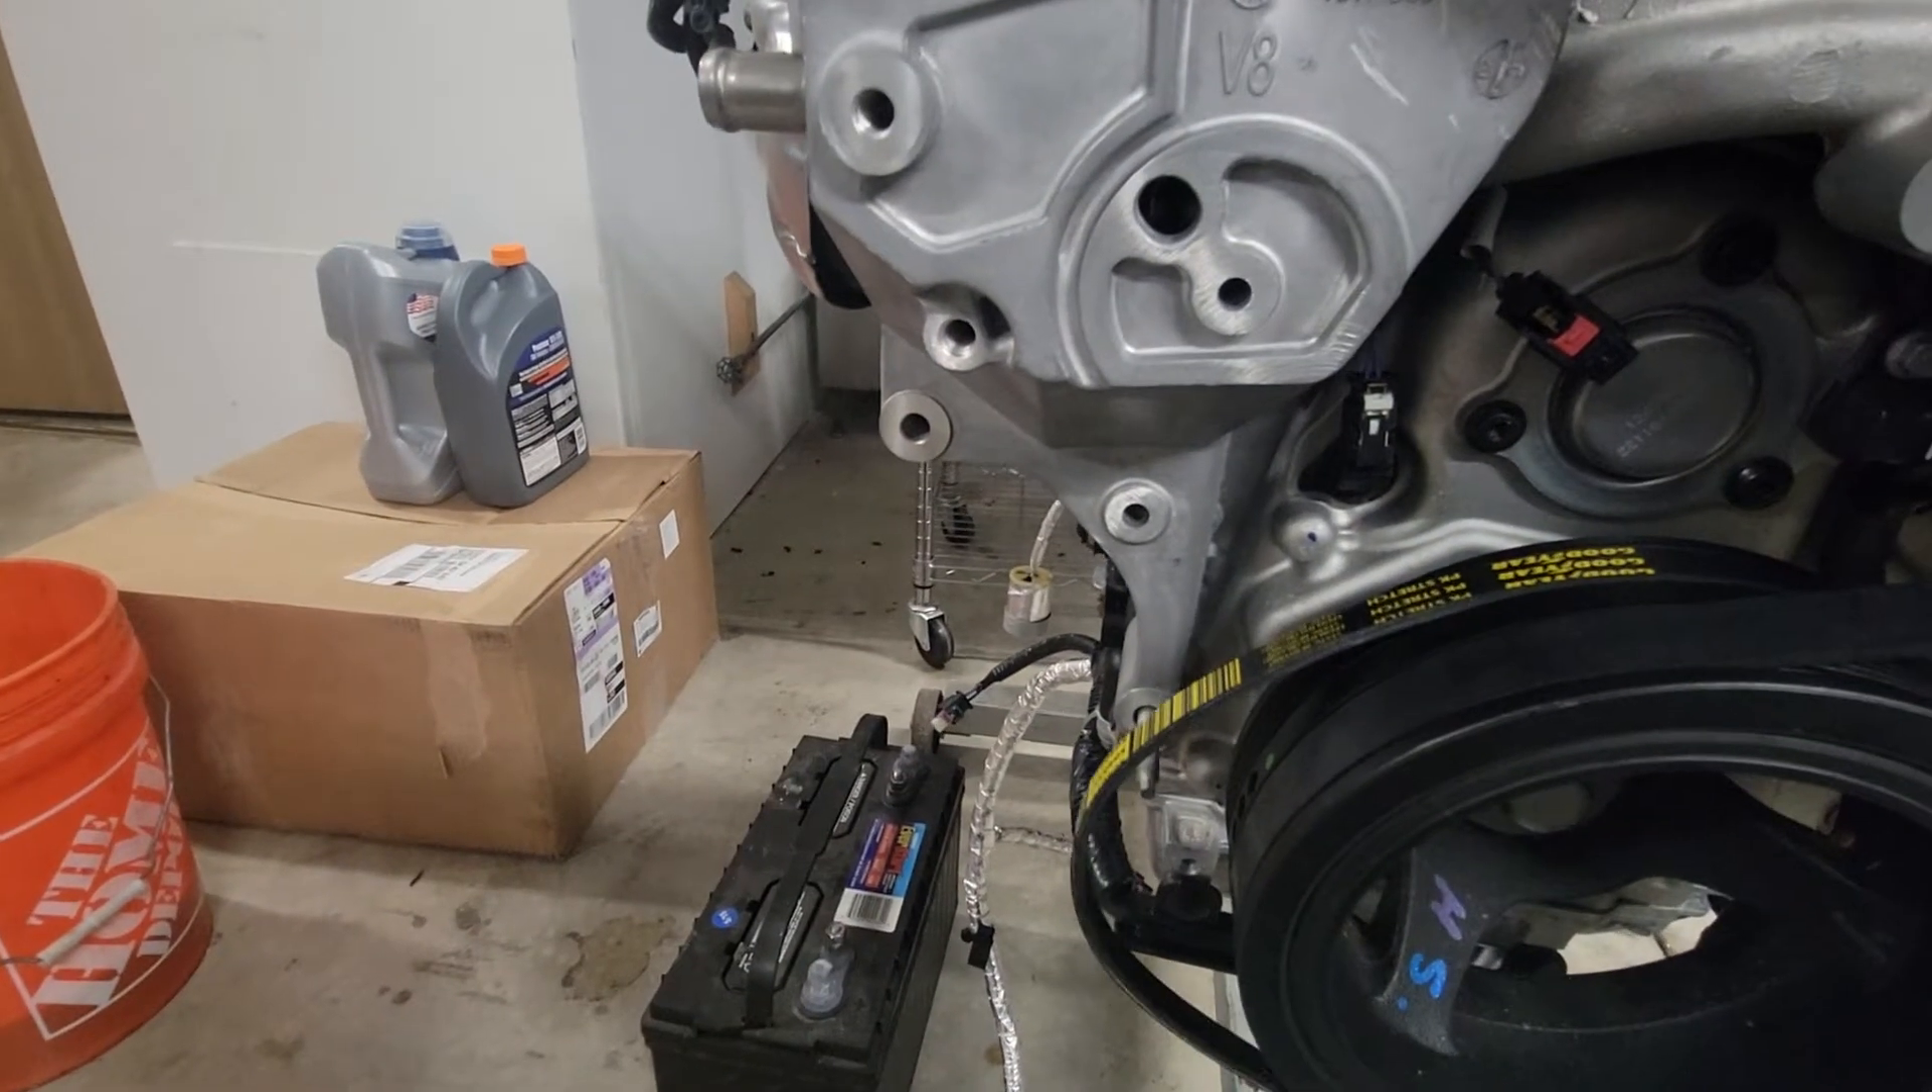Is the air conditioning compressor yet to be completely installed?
Yes.